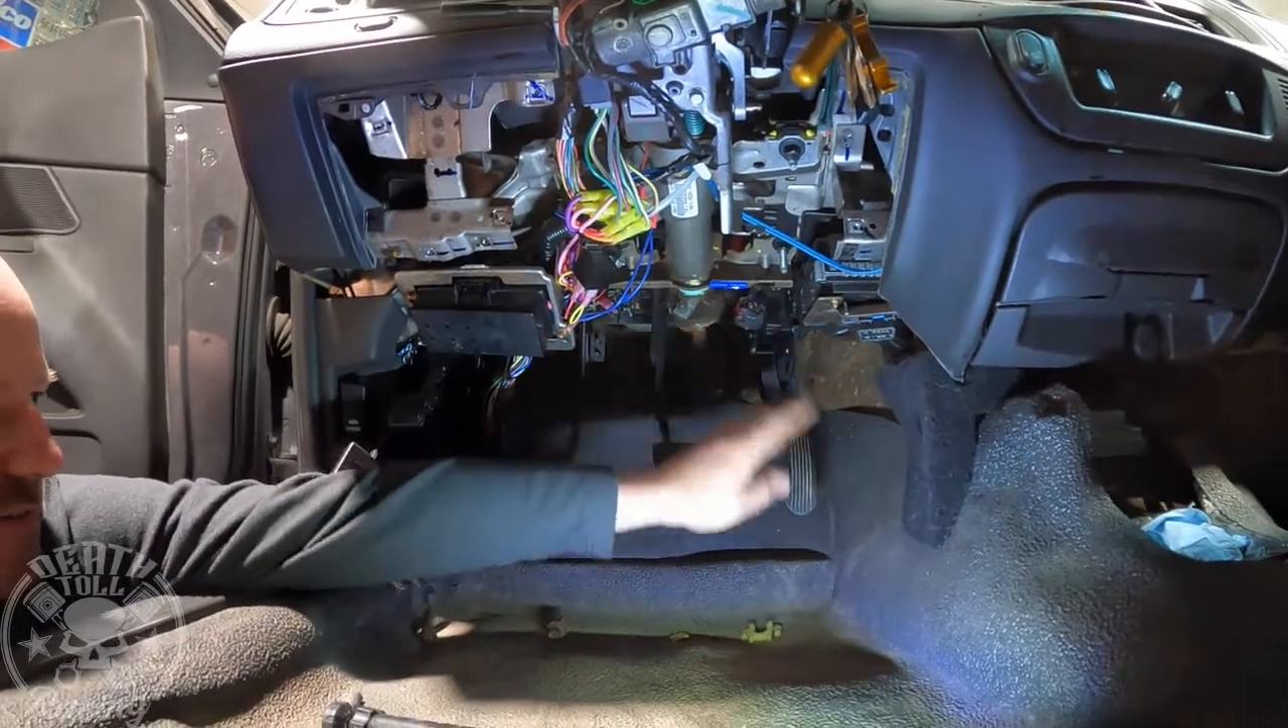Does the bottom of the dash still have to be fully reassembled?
Yes.